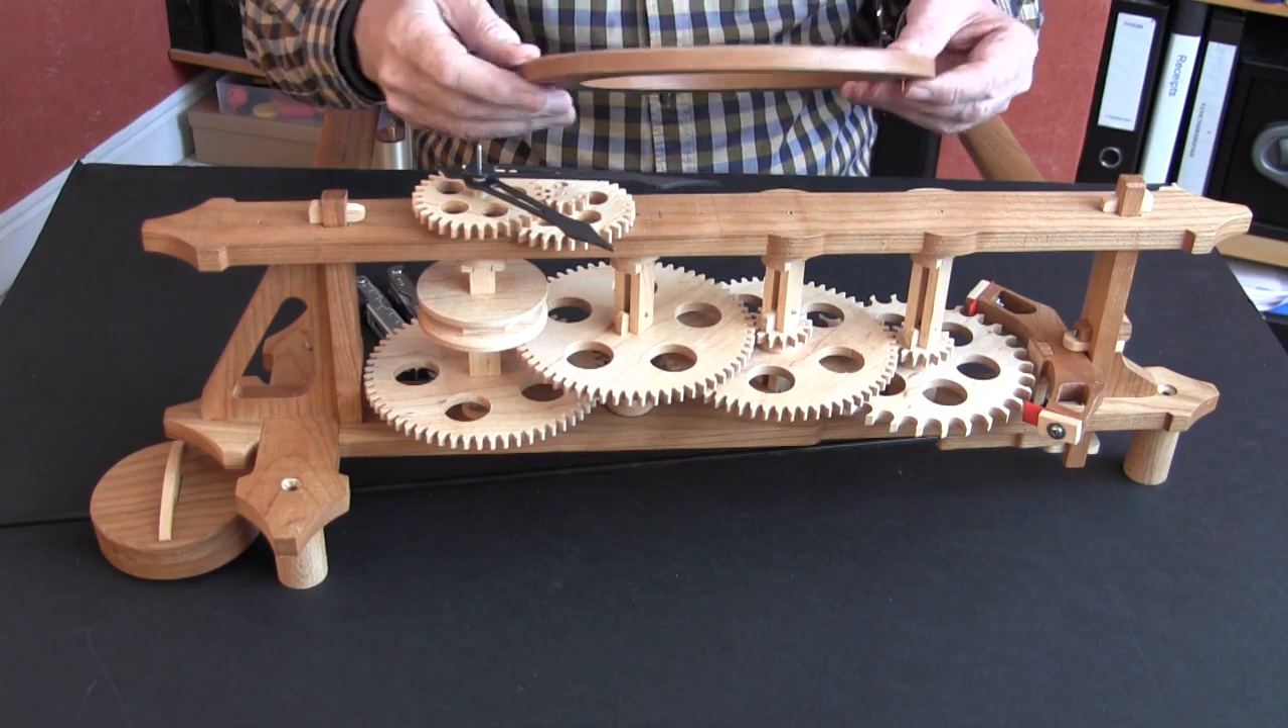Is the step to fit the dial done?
No.